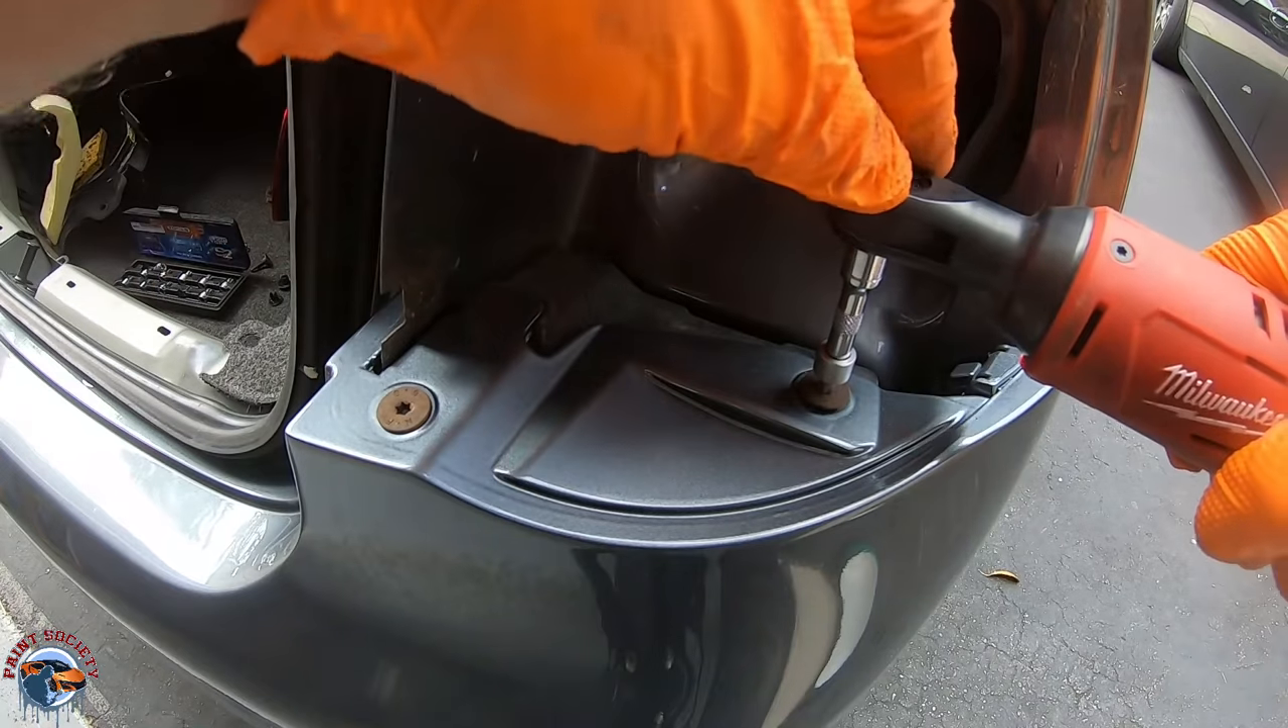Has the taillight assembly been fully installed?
No.